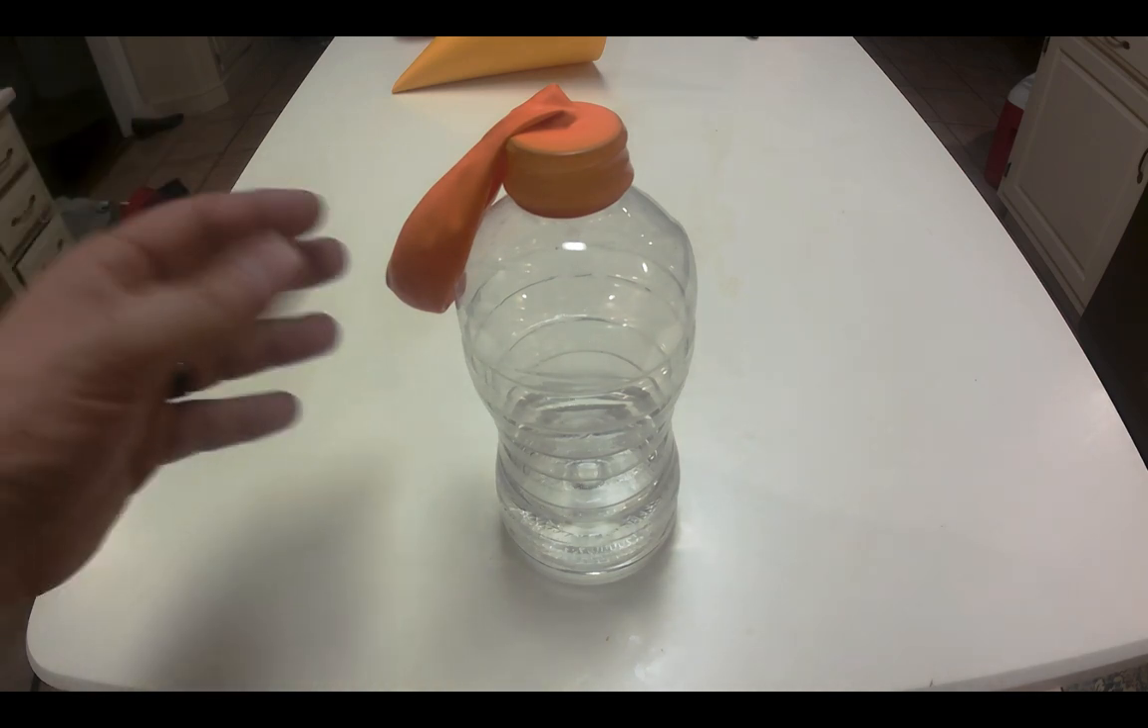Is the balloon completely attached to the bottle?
Yes.